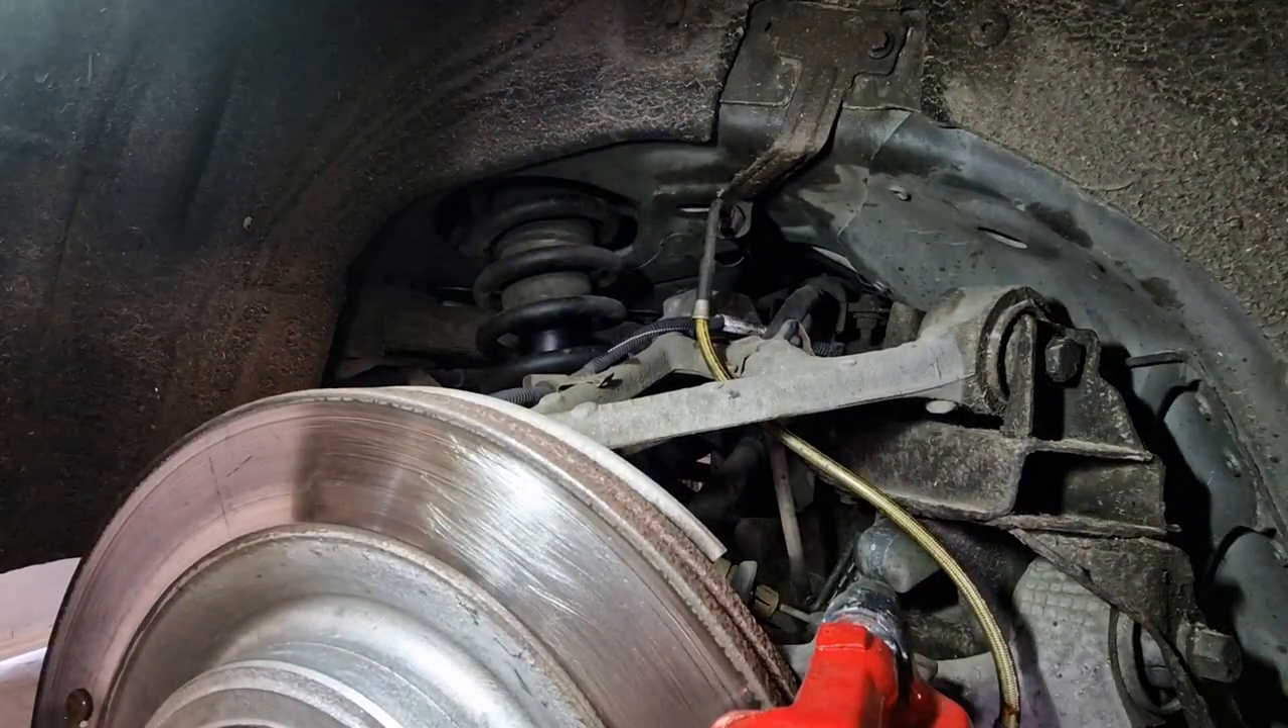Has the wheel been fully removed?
Yes.